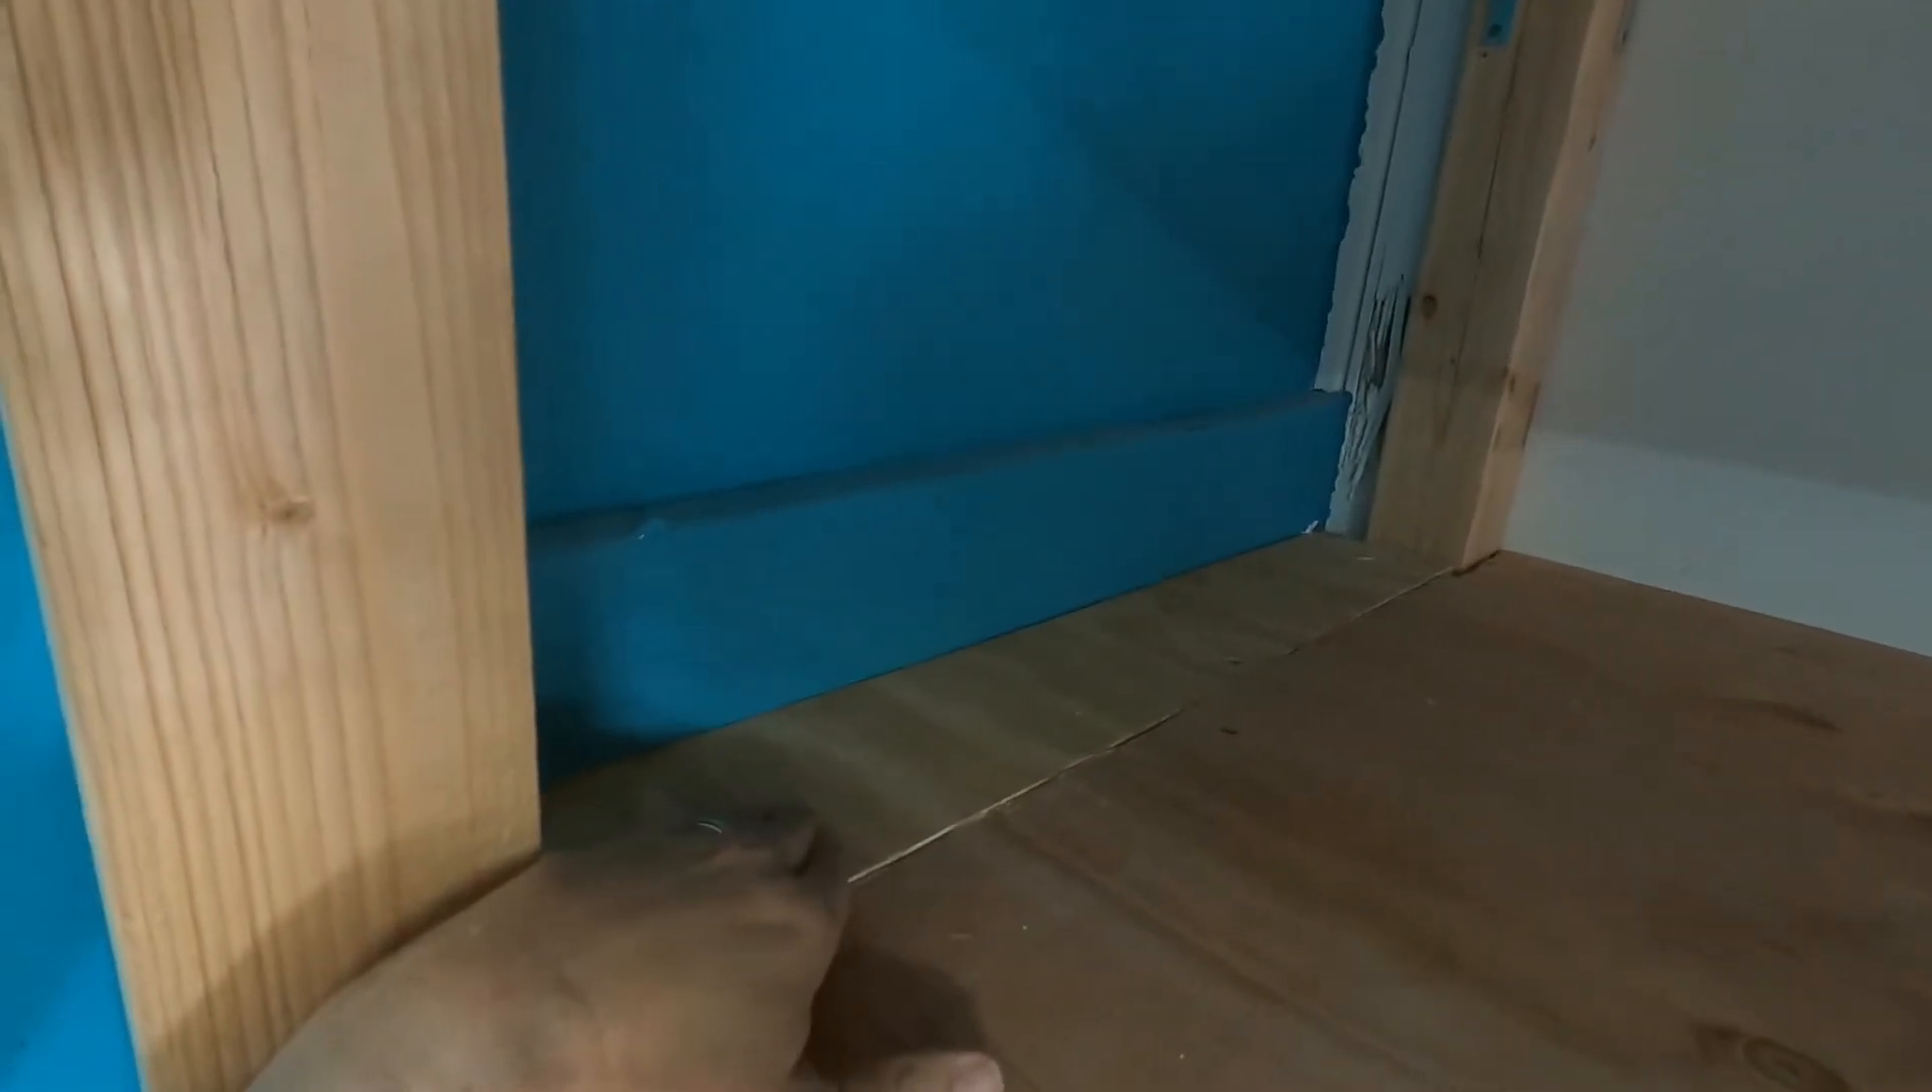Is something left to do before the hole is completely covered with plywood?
No.